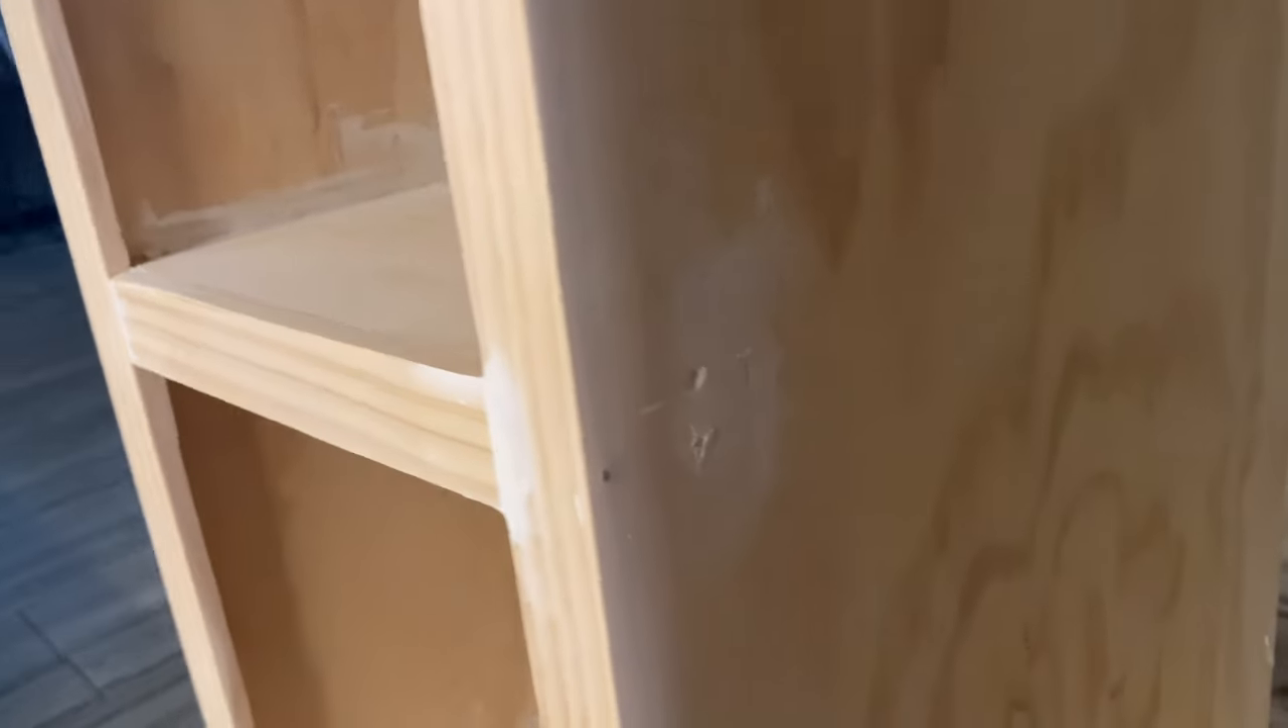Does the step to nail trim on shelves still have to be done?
No.